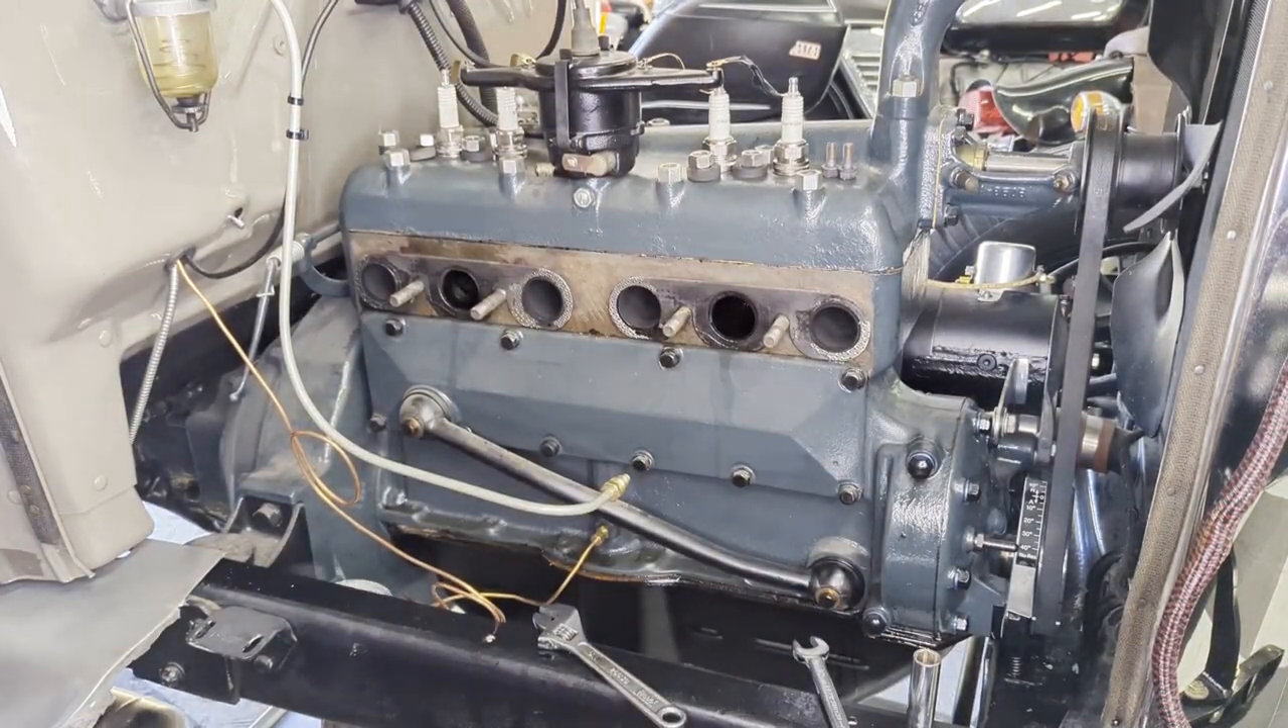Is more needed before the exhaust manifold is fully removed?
No.